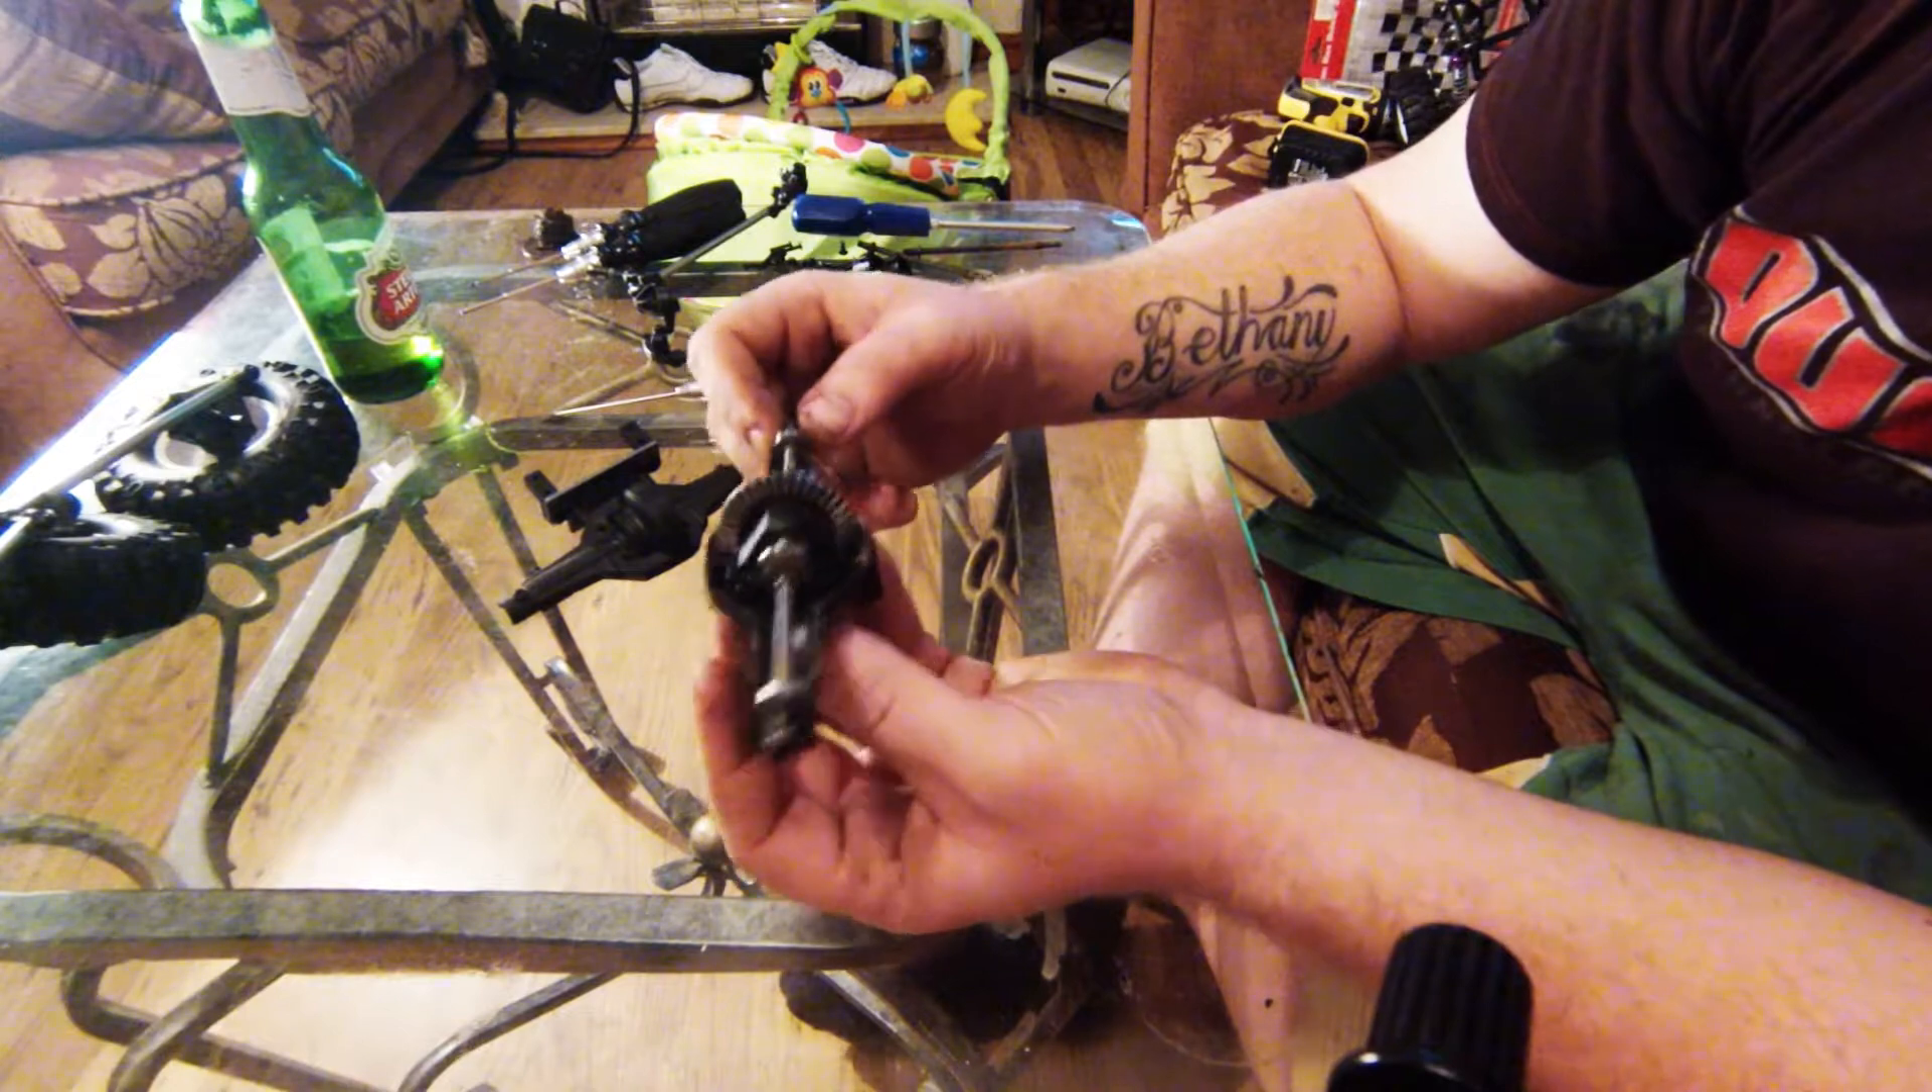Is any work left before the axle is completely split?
No.